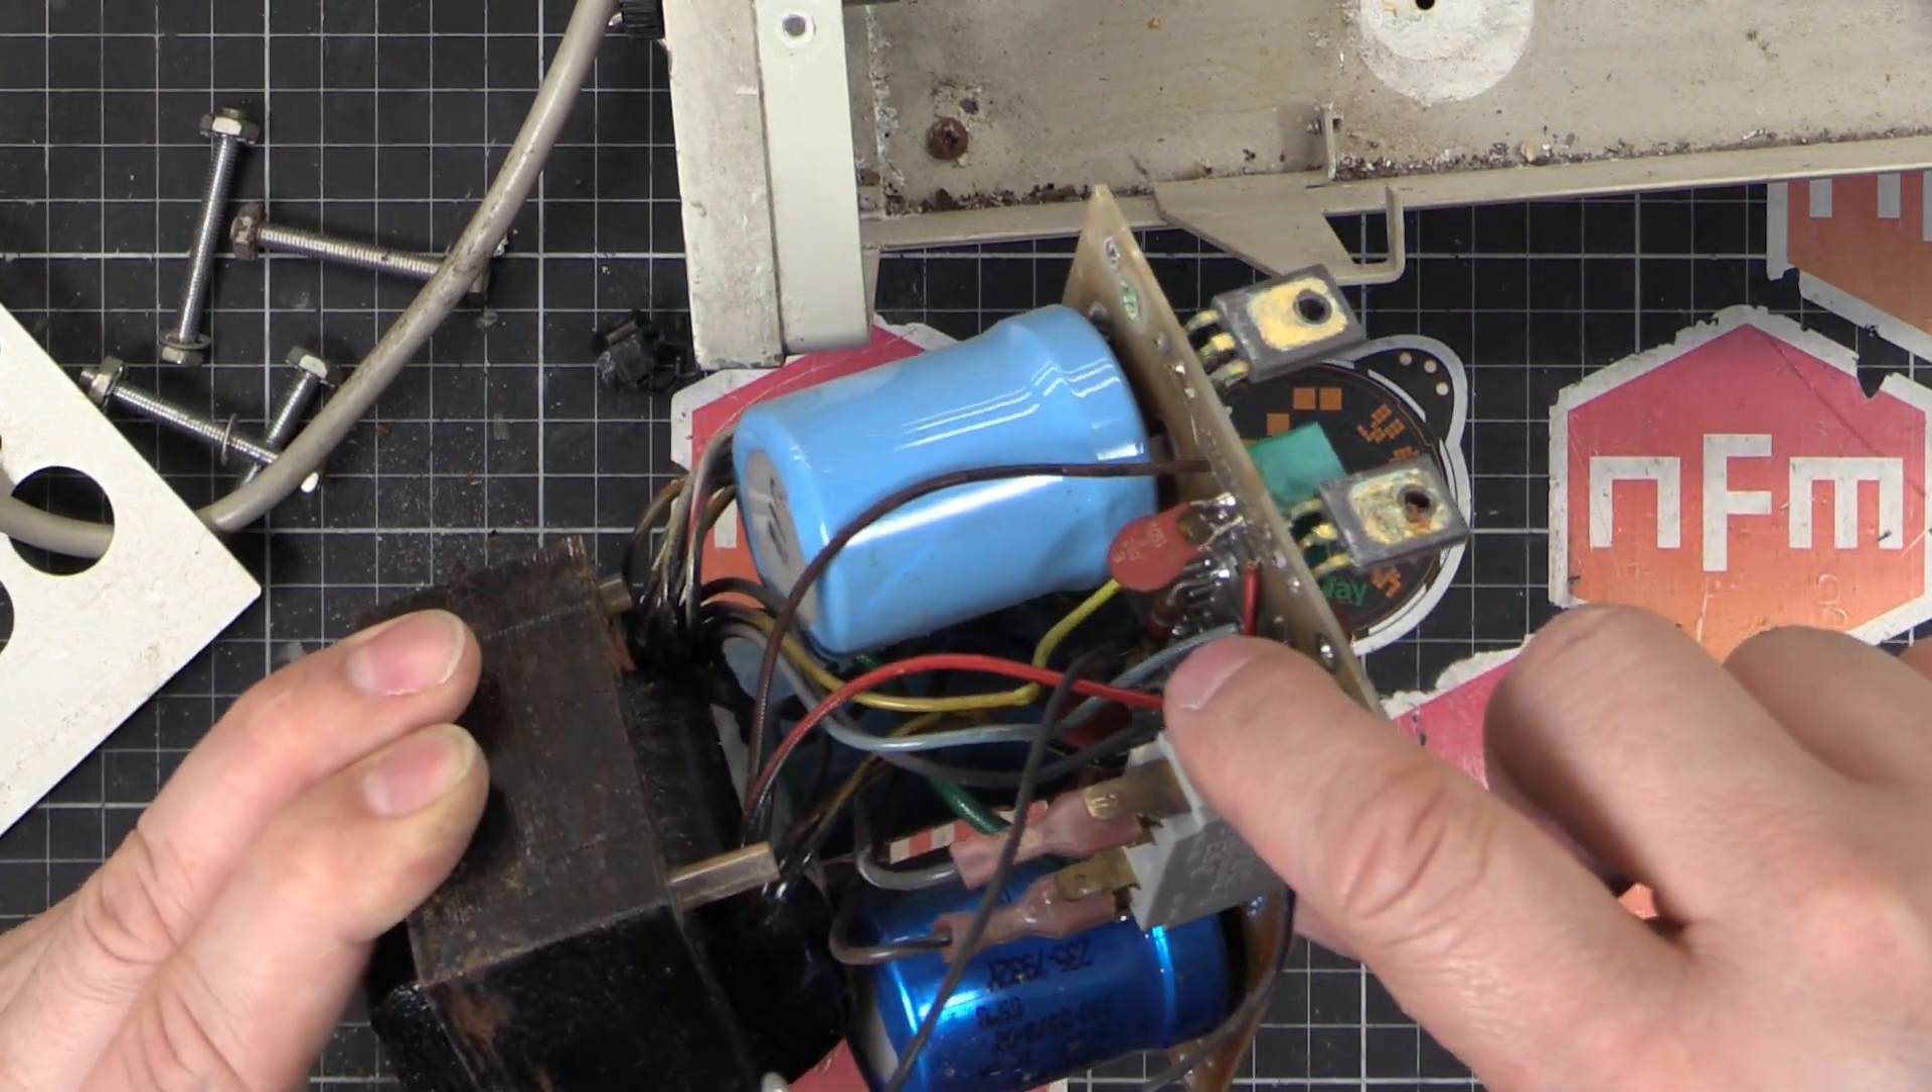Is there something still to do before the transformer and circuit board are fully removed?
No.